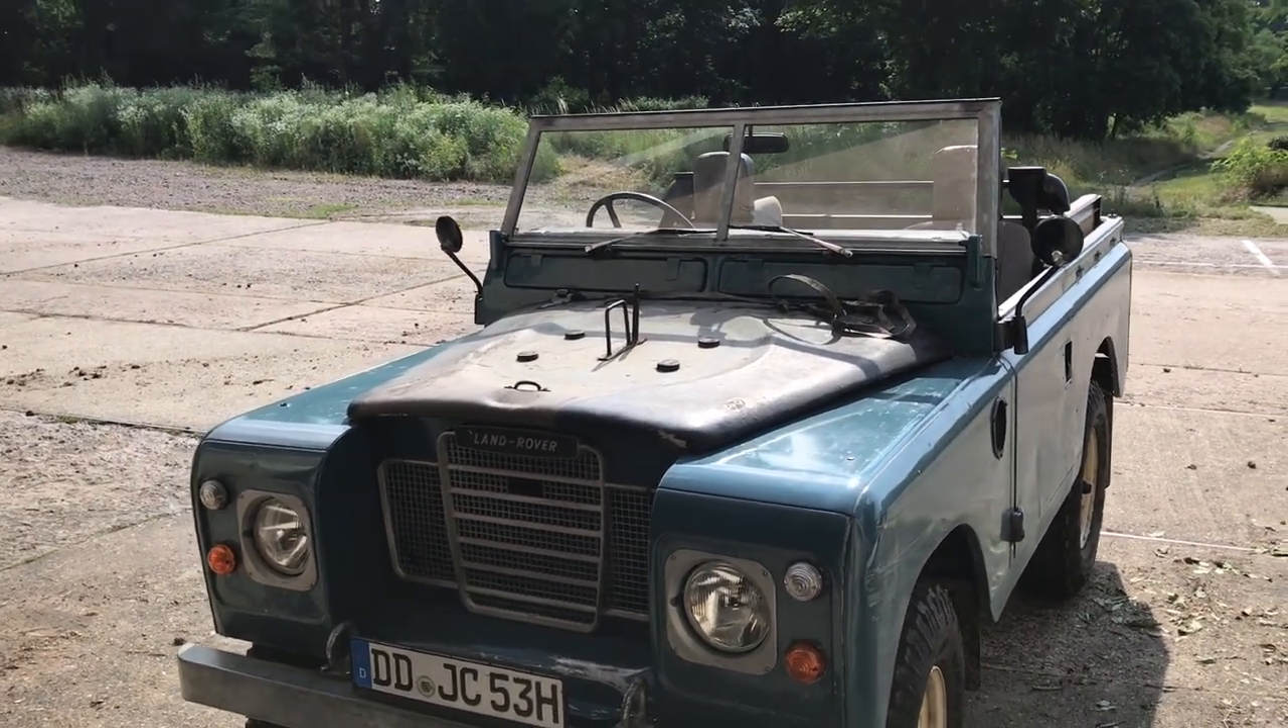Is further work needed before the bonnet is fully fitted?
No.